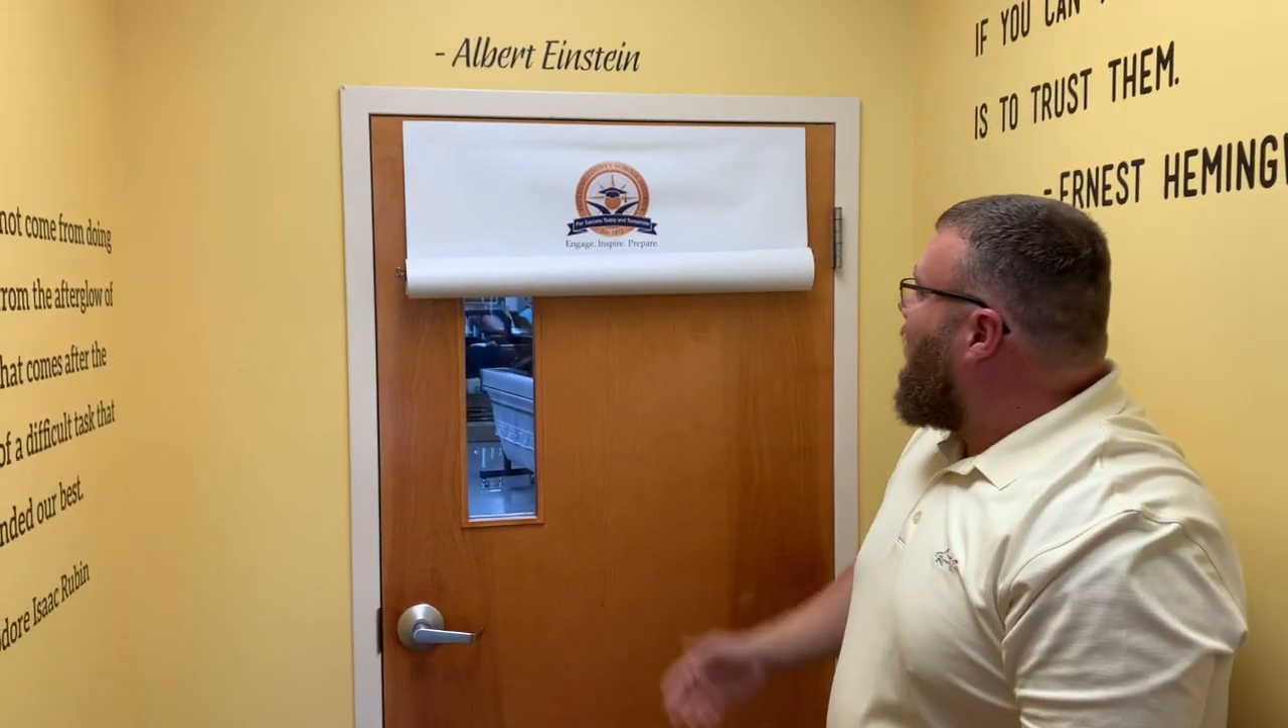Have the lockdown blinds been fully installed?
Yes.